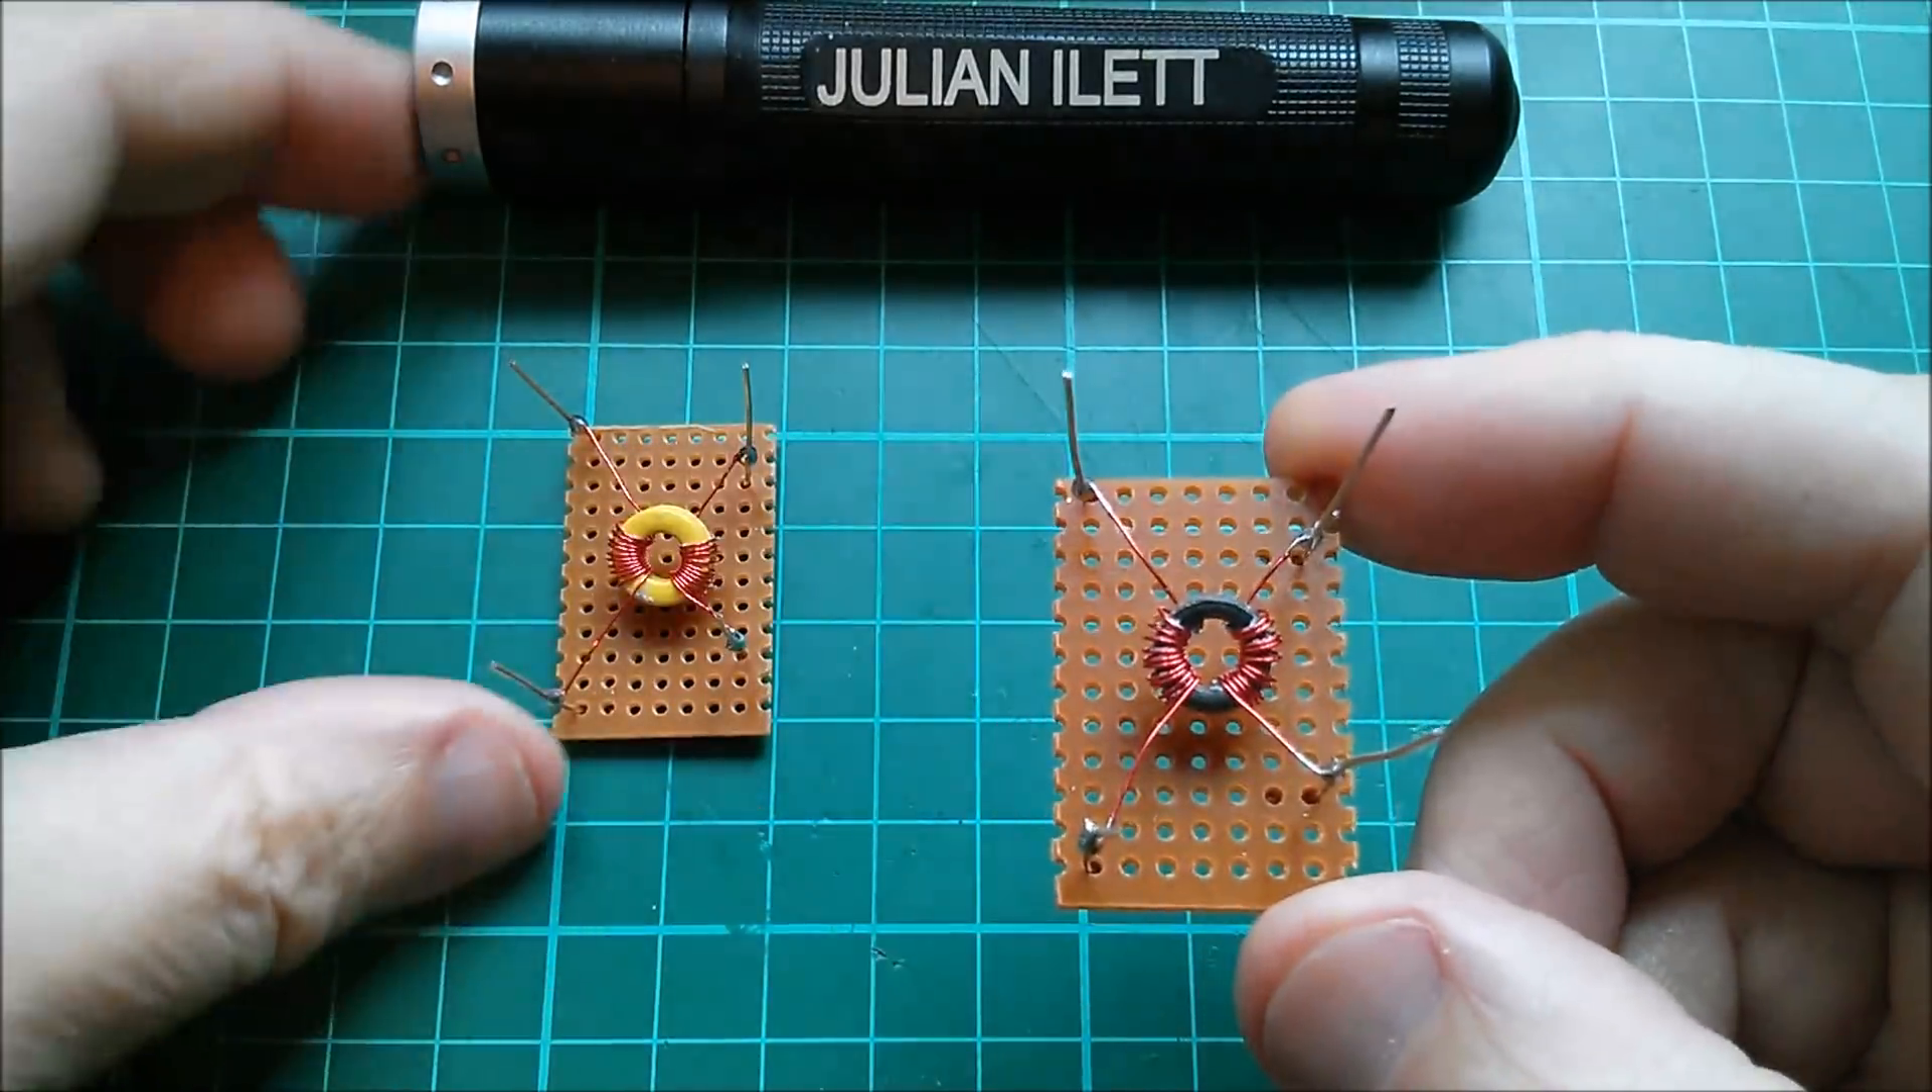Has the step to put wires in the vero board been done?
Yes.